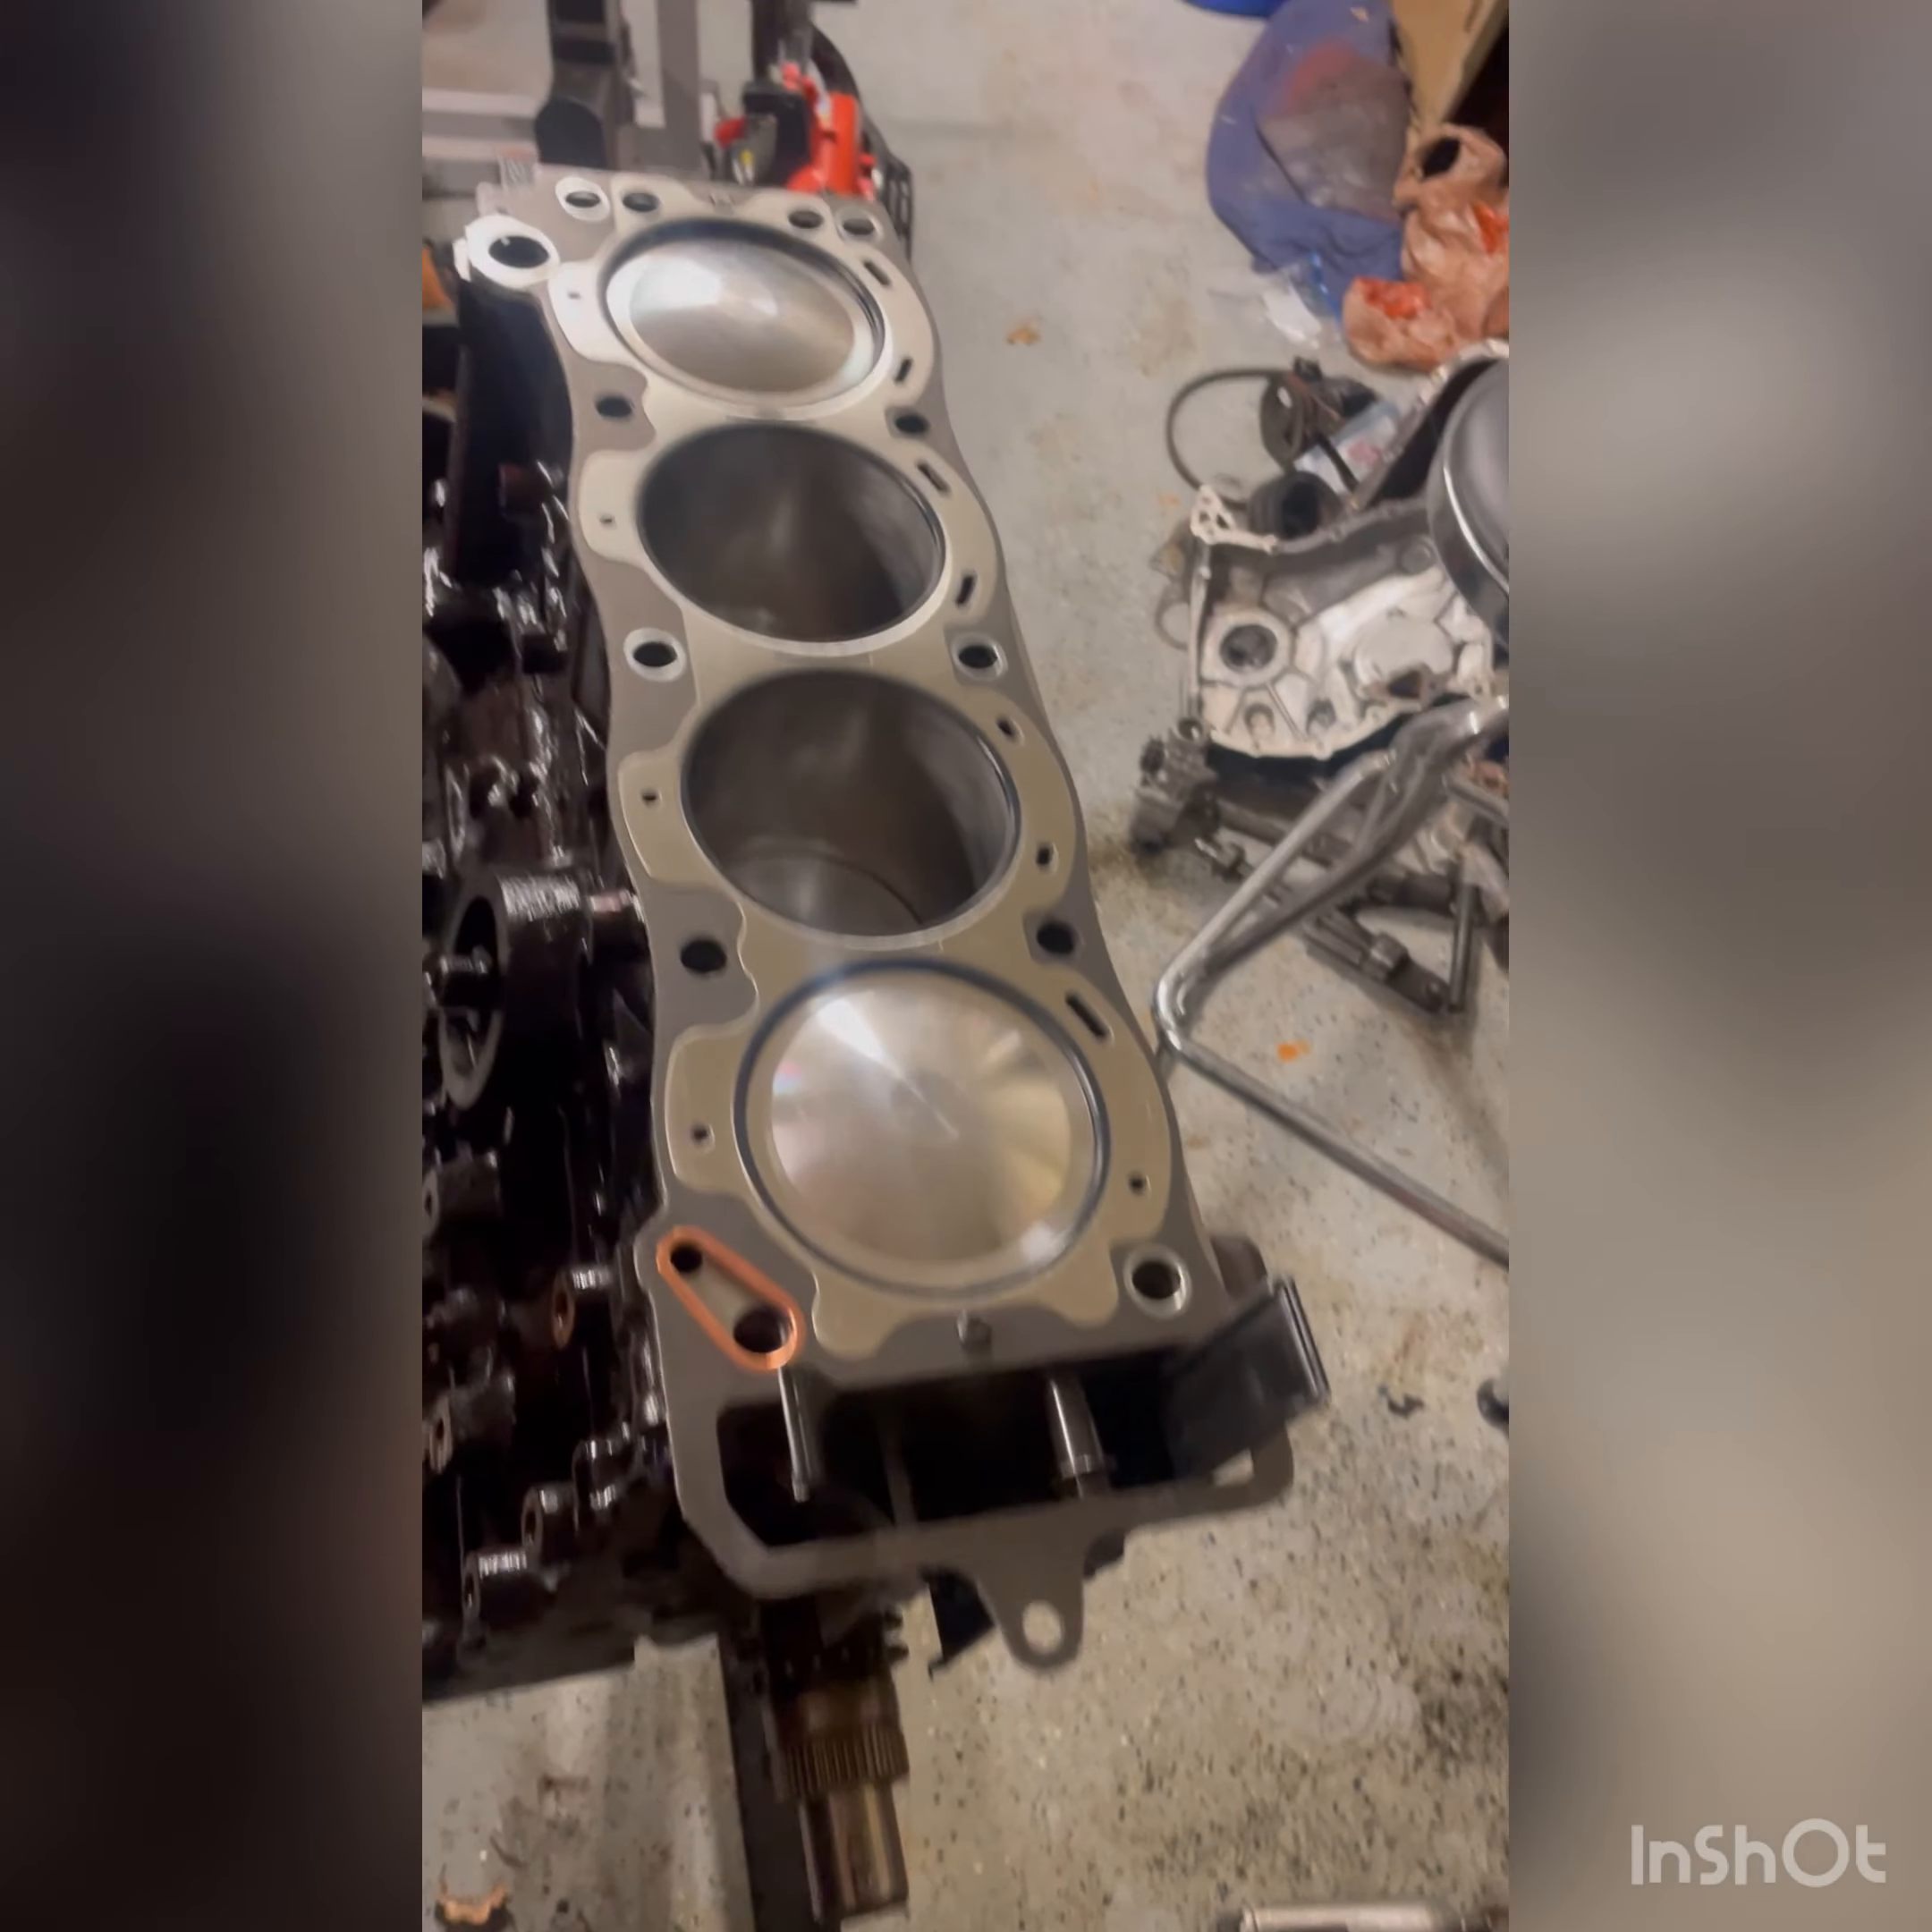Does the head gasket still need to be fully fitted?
No.